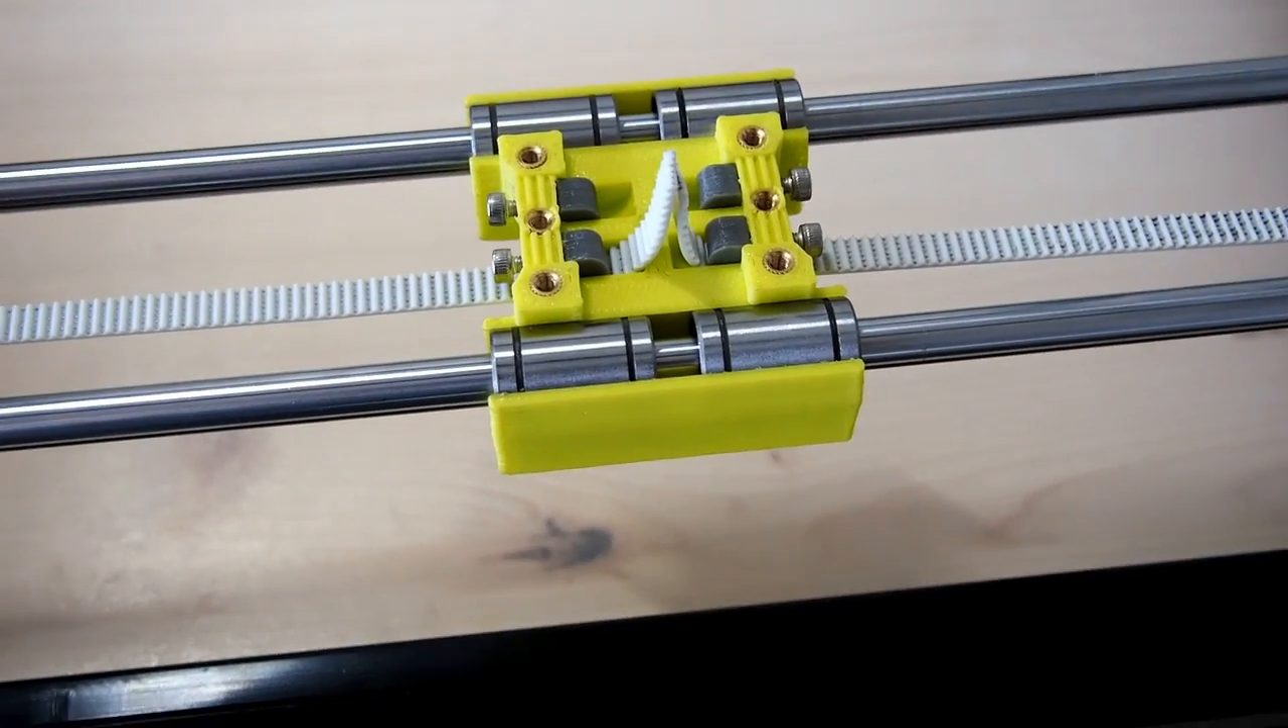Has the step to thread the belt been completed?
Yes.